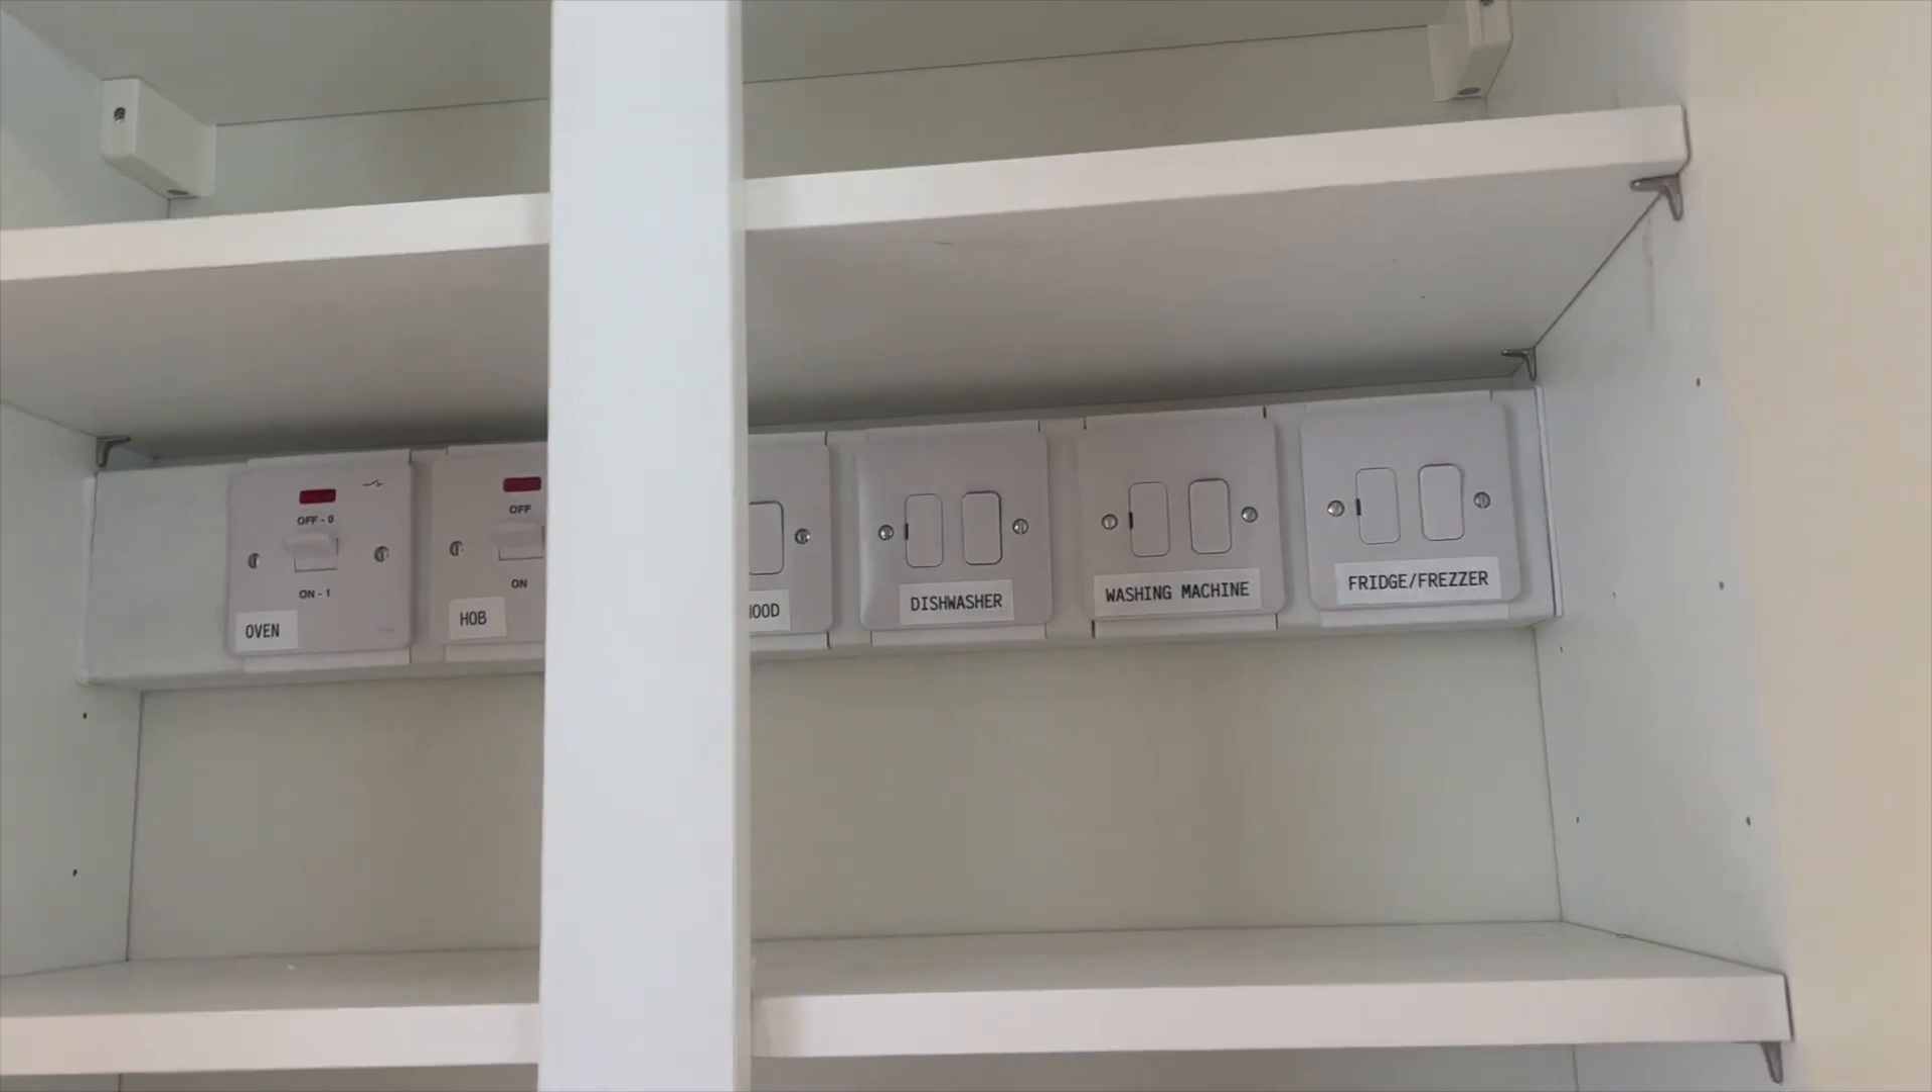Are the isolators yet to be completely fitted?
No.